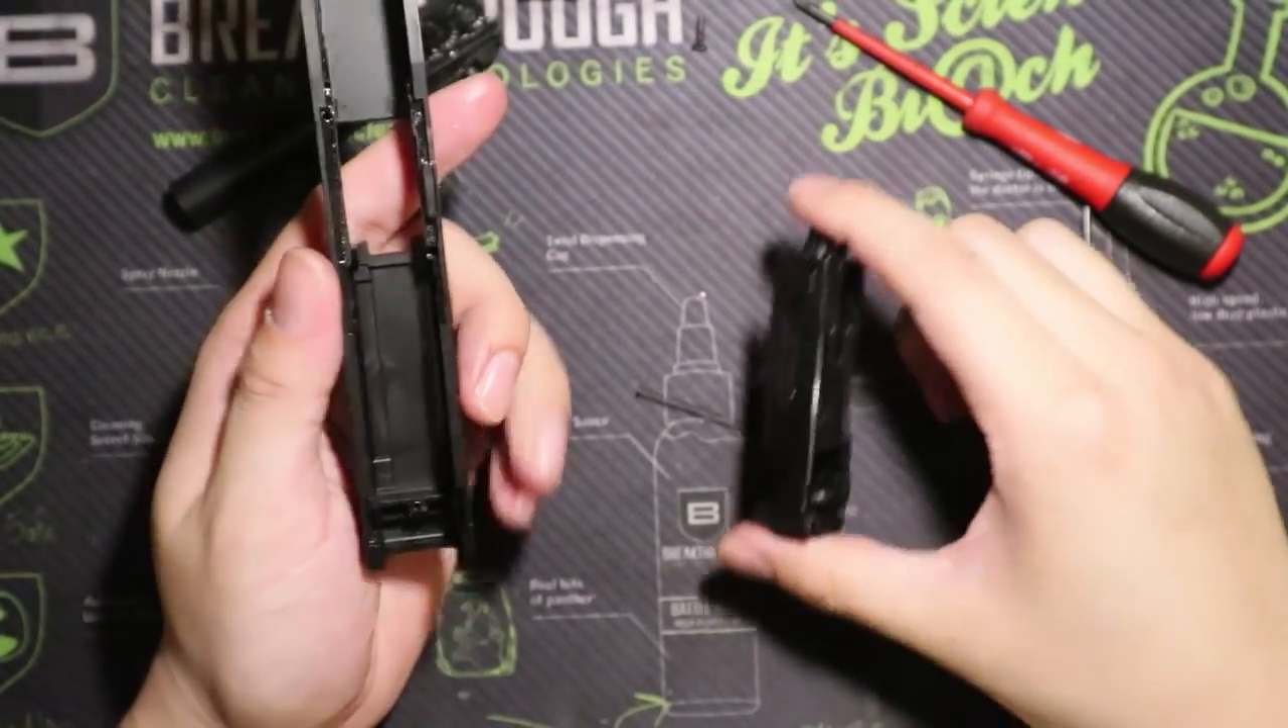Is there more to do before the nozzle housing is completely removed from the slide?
No.